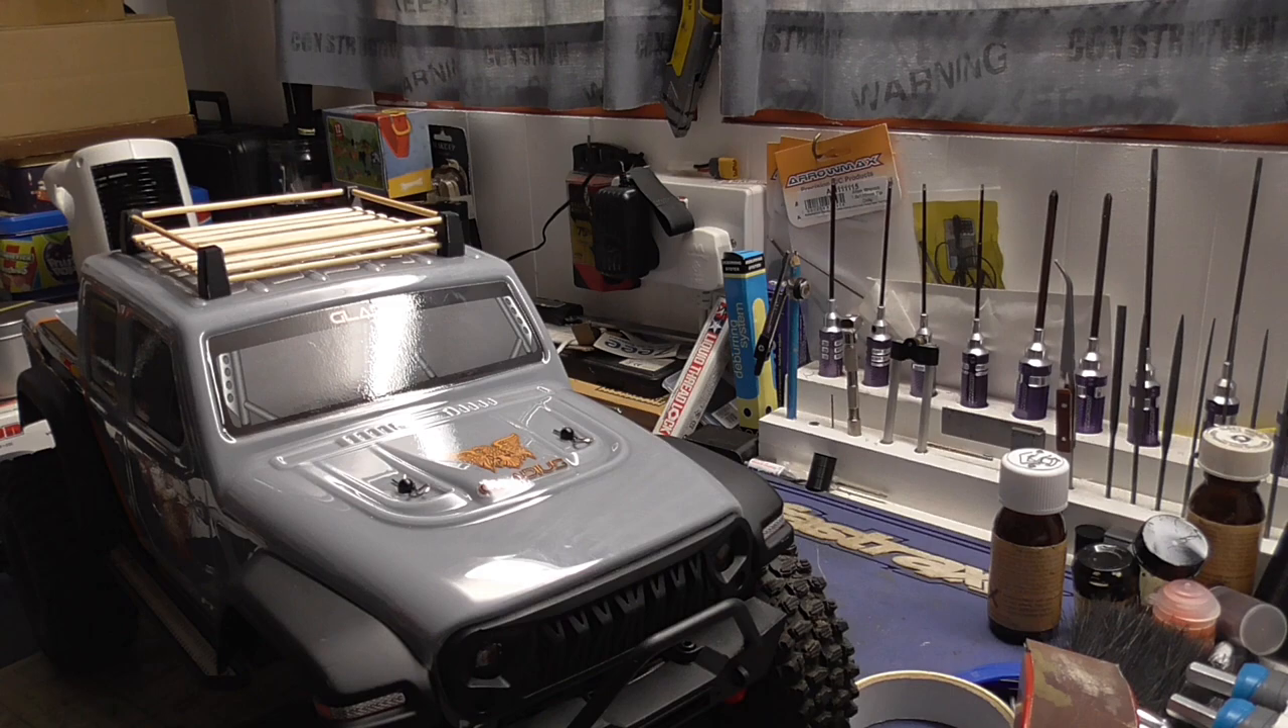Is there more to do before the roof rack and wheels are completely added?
No.